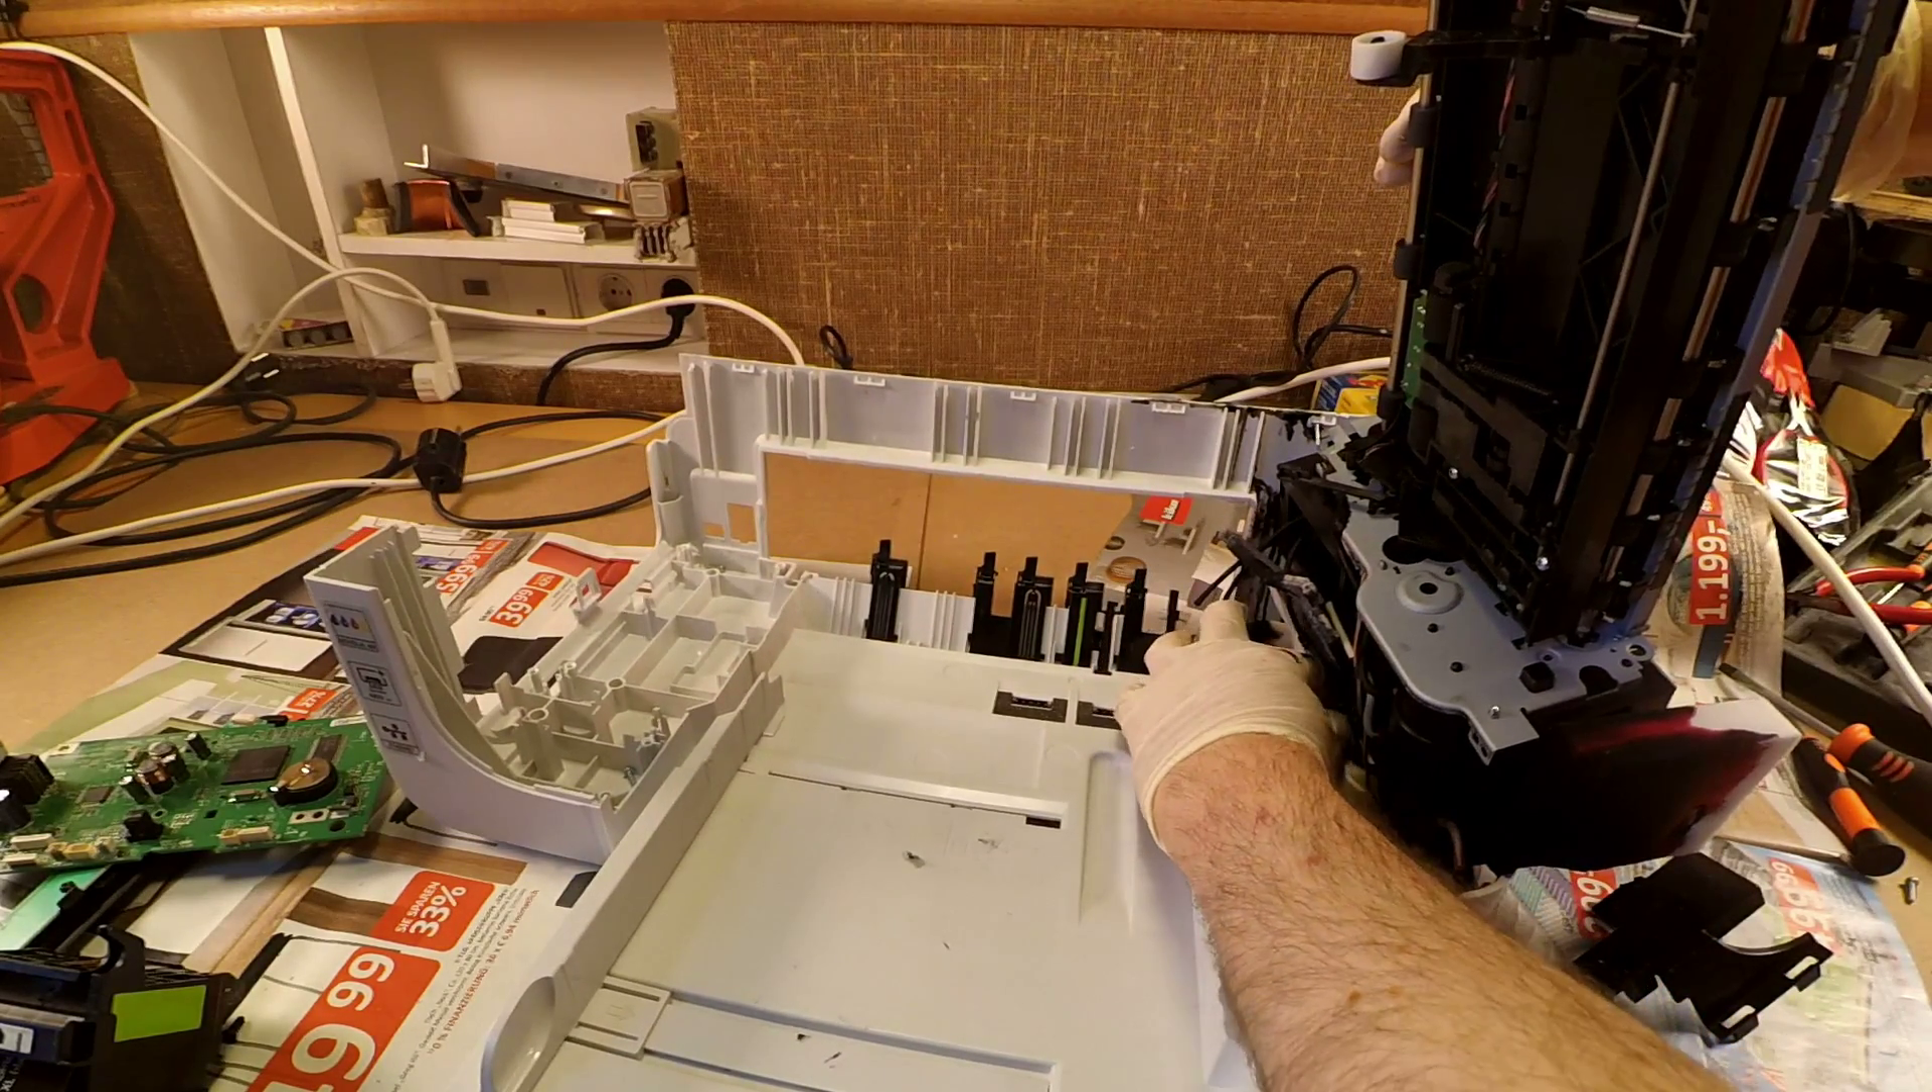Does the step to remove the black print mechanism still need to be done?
Yes.